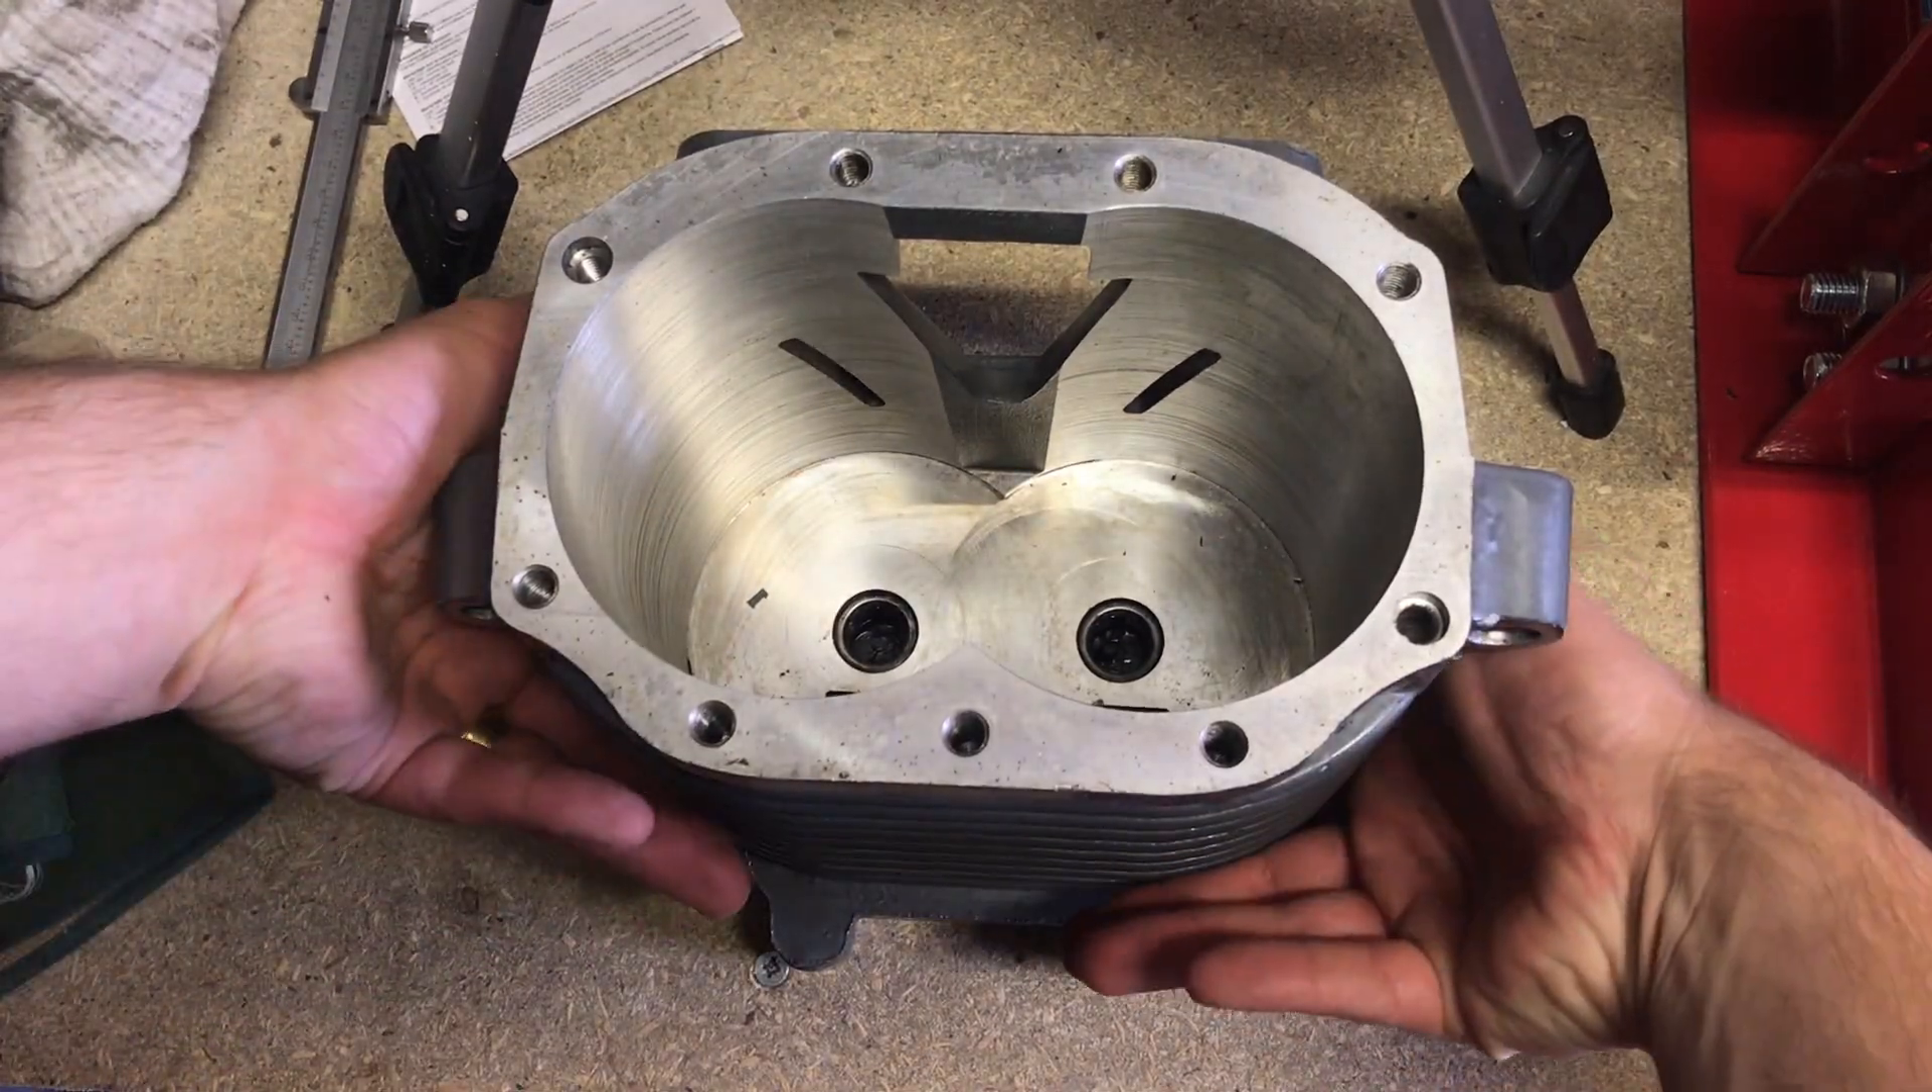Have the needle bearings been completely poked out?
No.